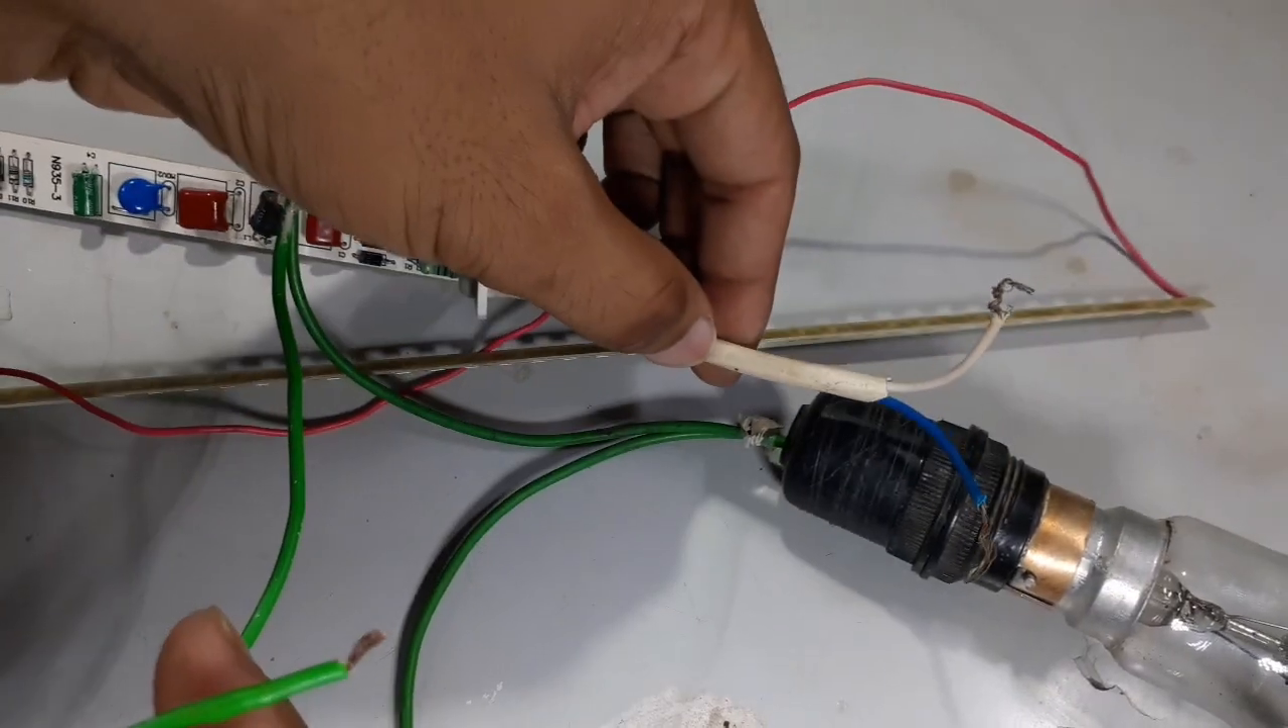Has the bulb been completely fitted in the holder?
Yes.